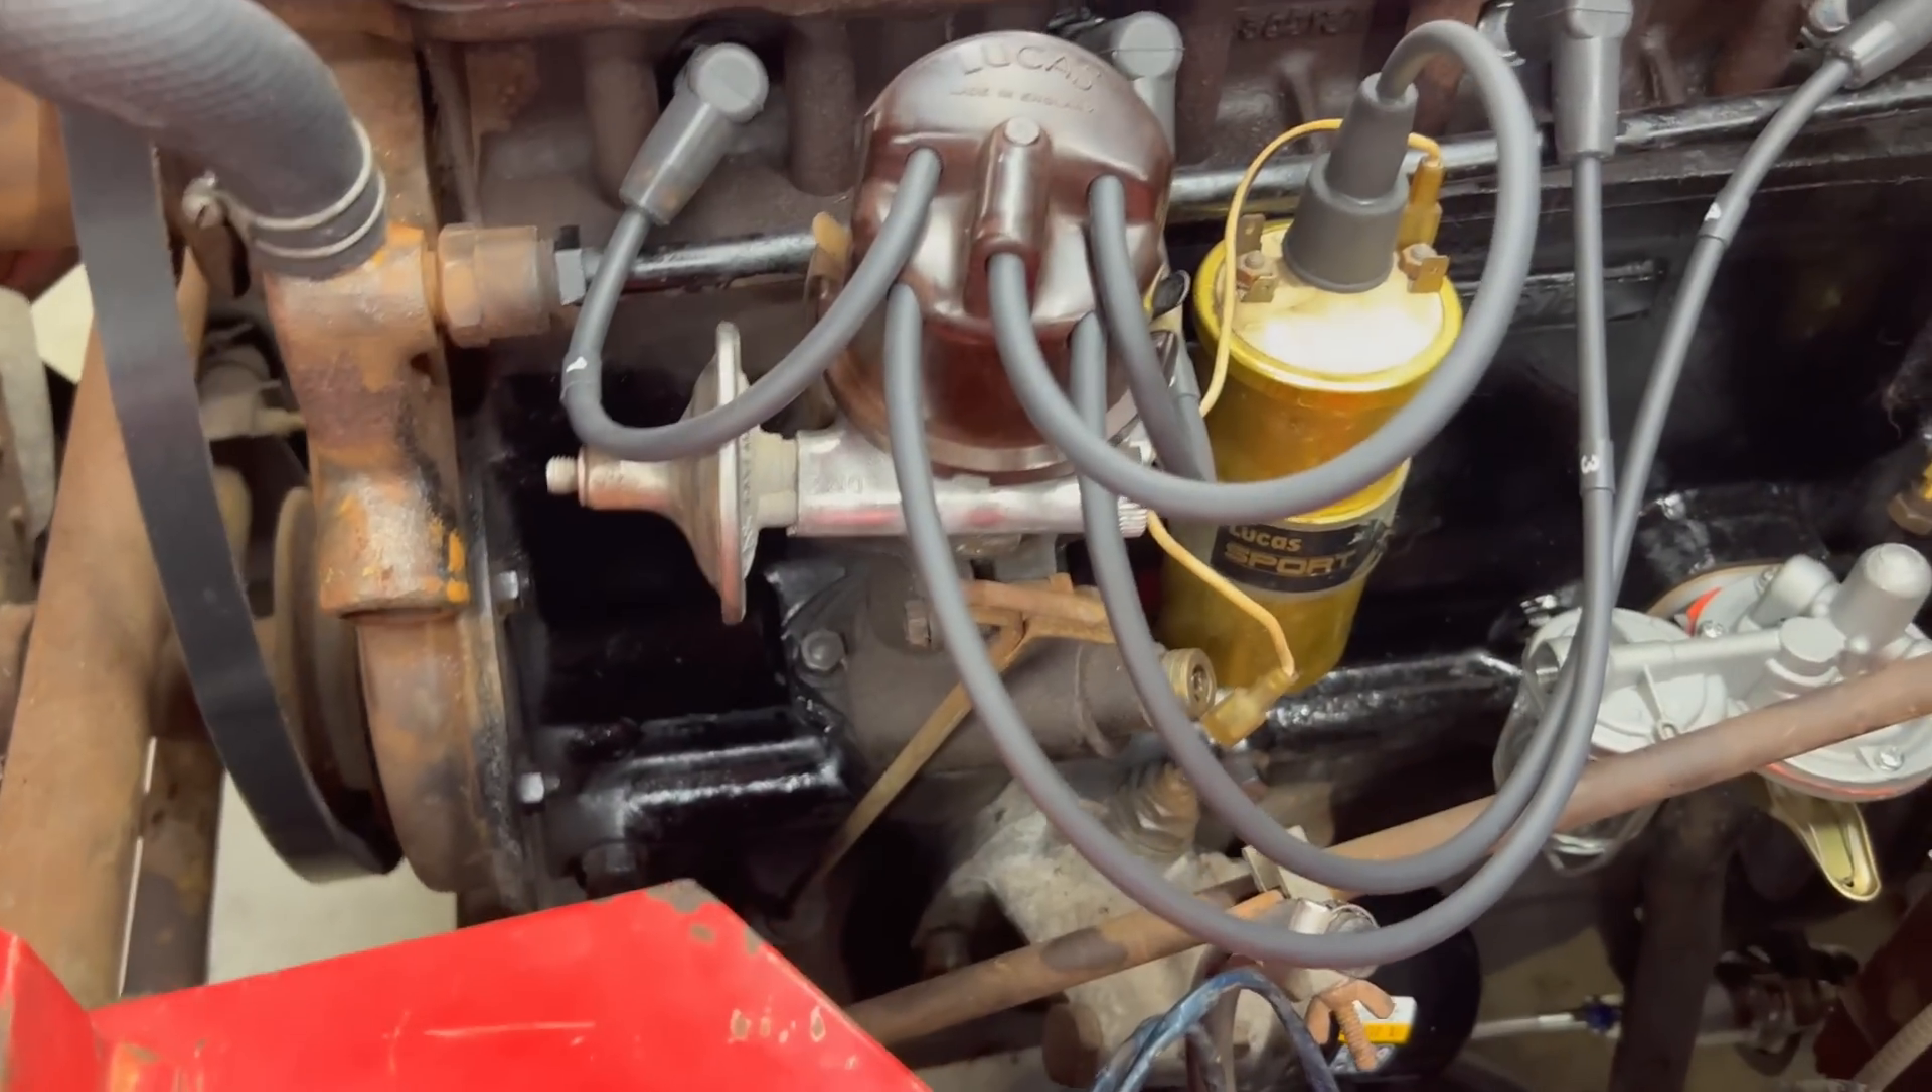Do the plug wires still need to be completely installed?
No.